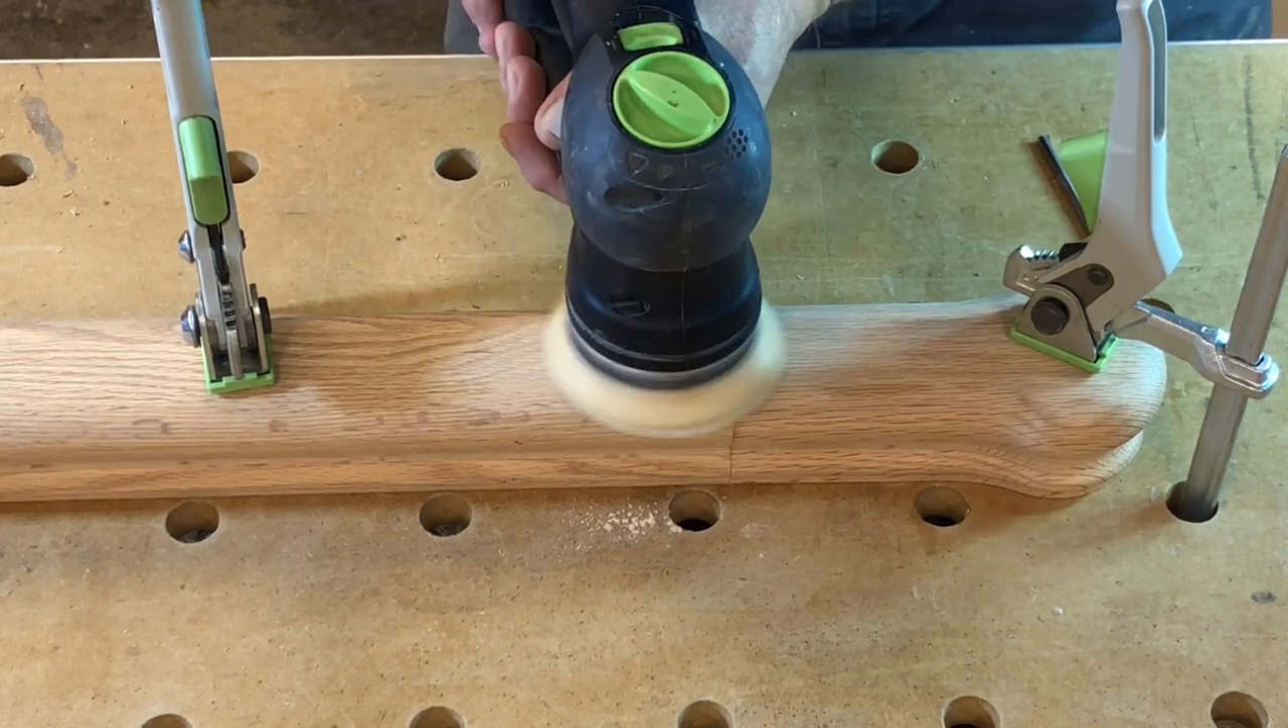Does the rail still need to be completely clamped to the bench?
No.